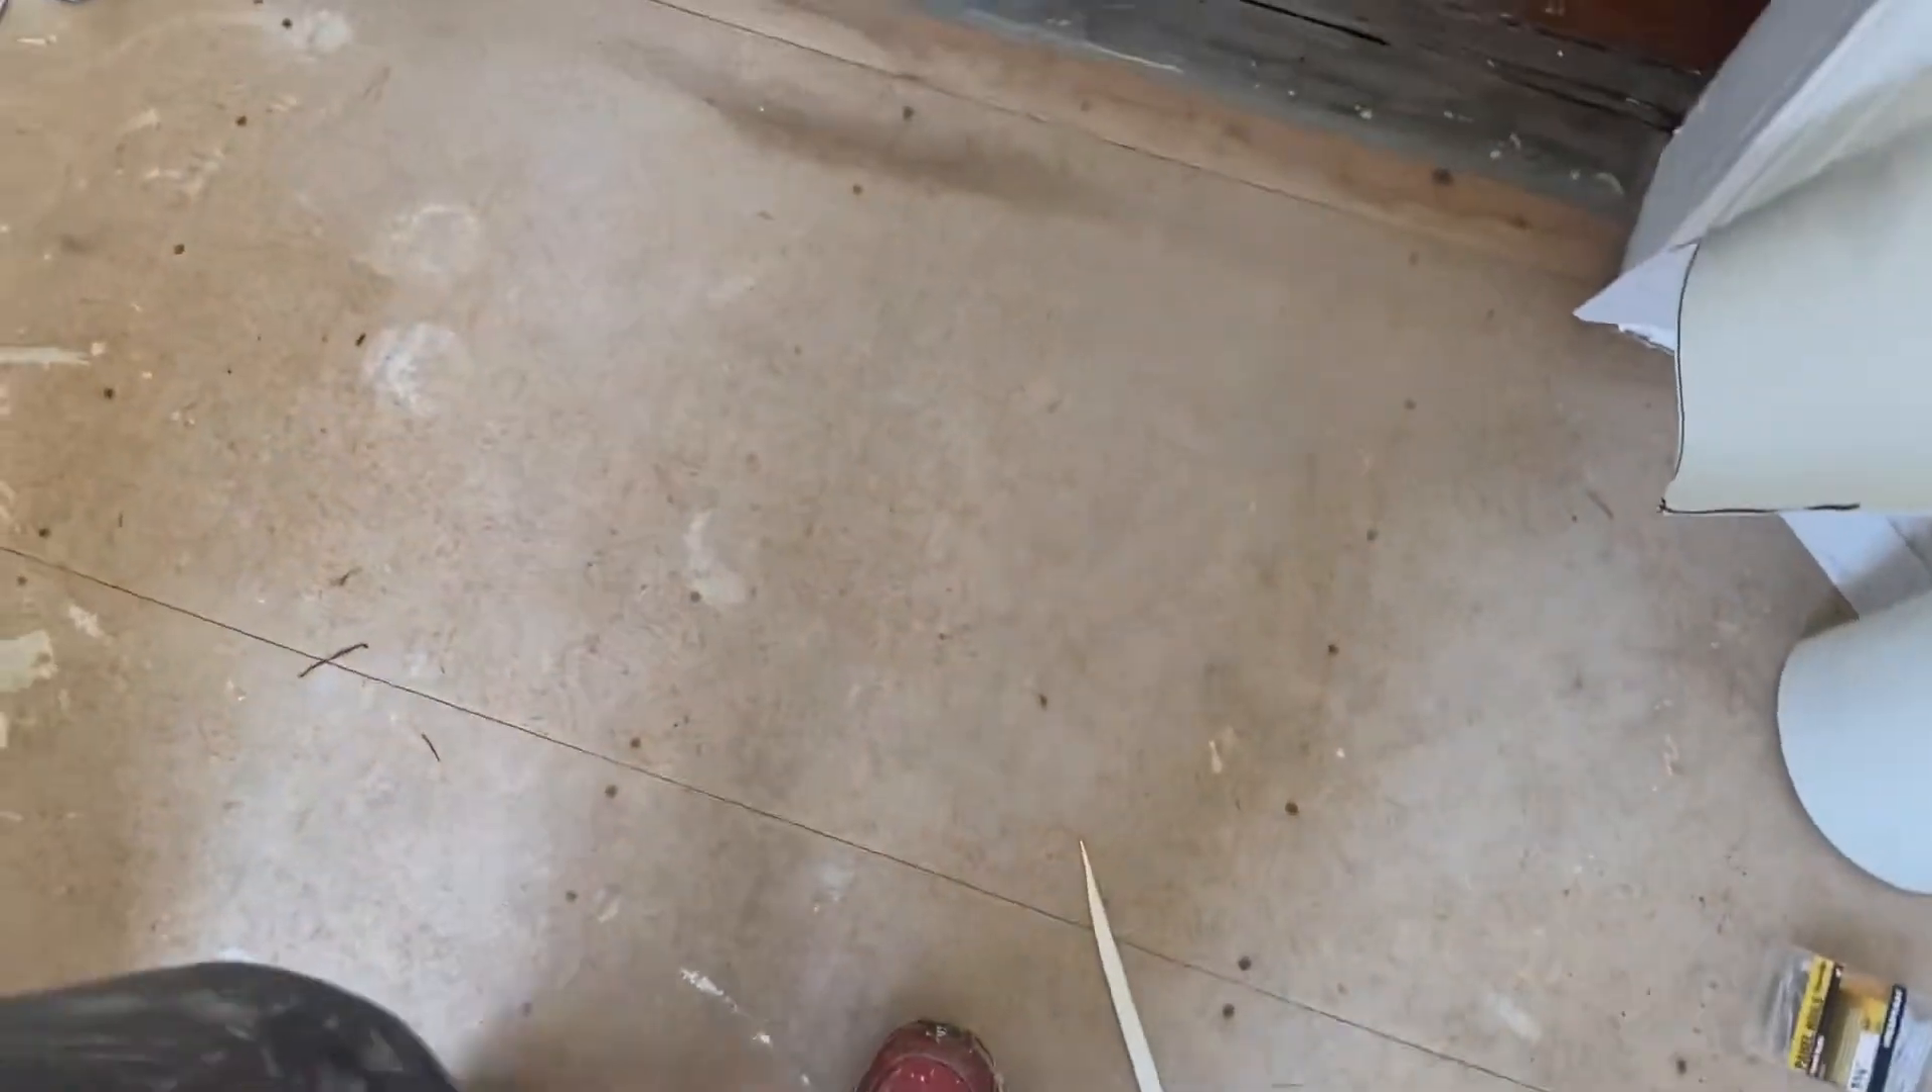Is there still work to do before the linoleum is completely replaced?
Yes.